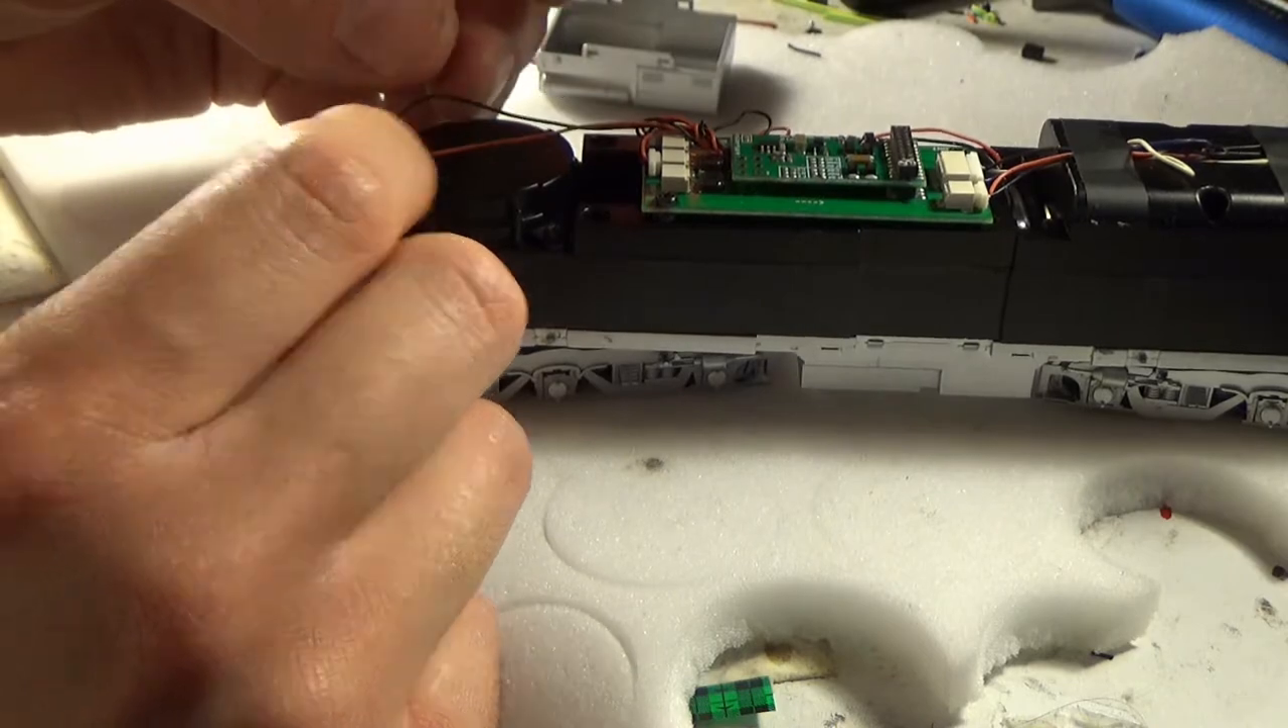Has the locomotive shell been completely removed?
Yes.